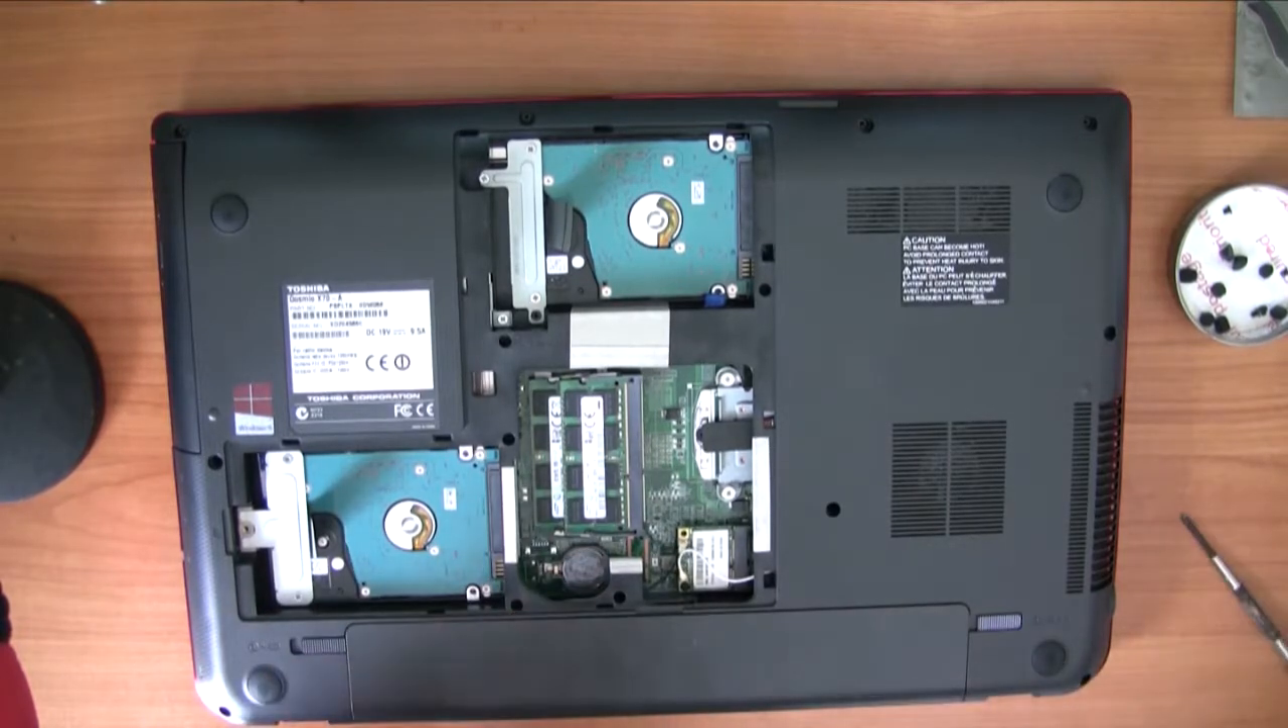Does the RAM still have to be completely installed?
No.